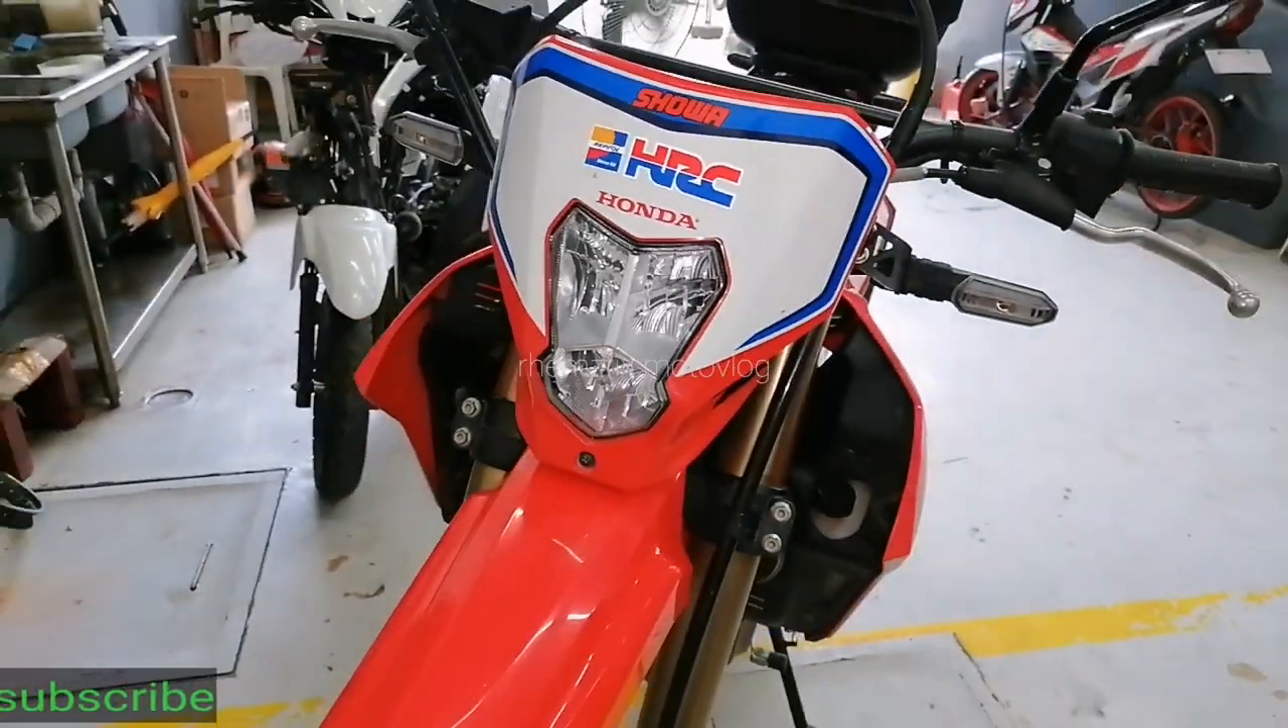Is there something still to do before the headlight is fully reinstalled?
No.